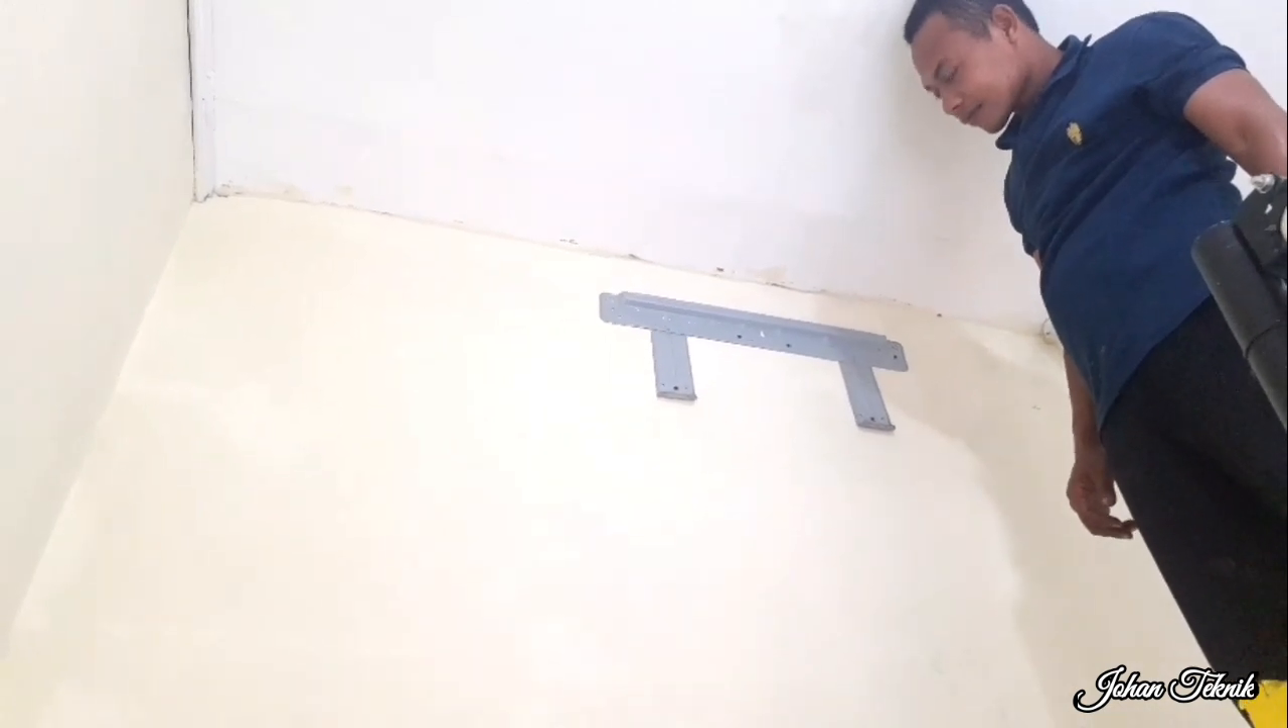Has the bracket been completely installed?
Yes.